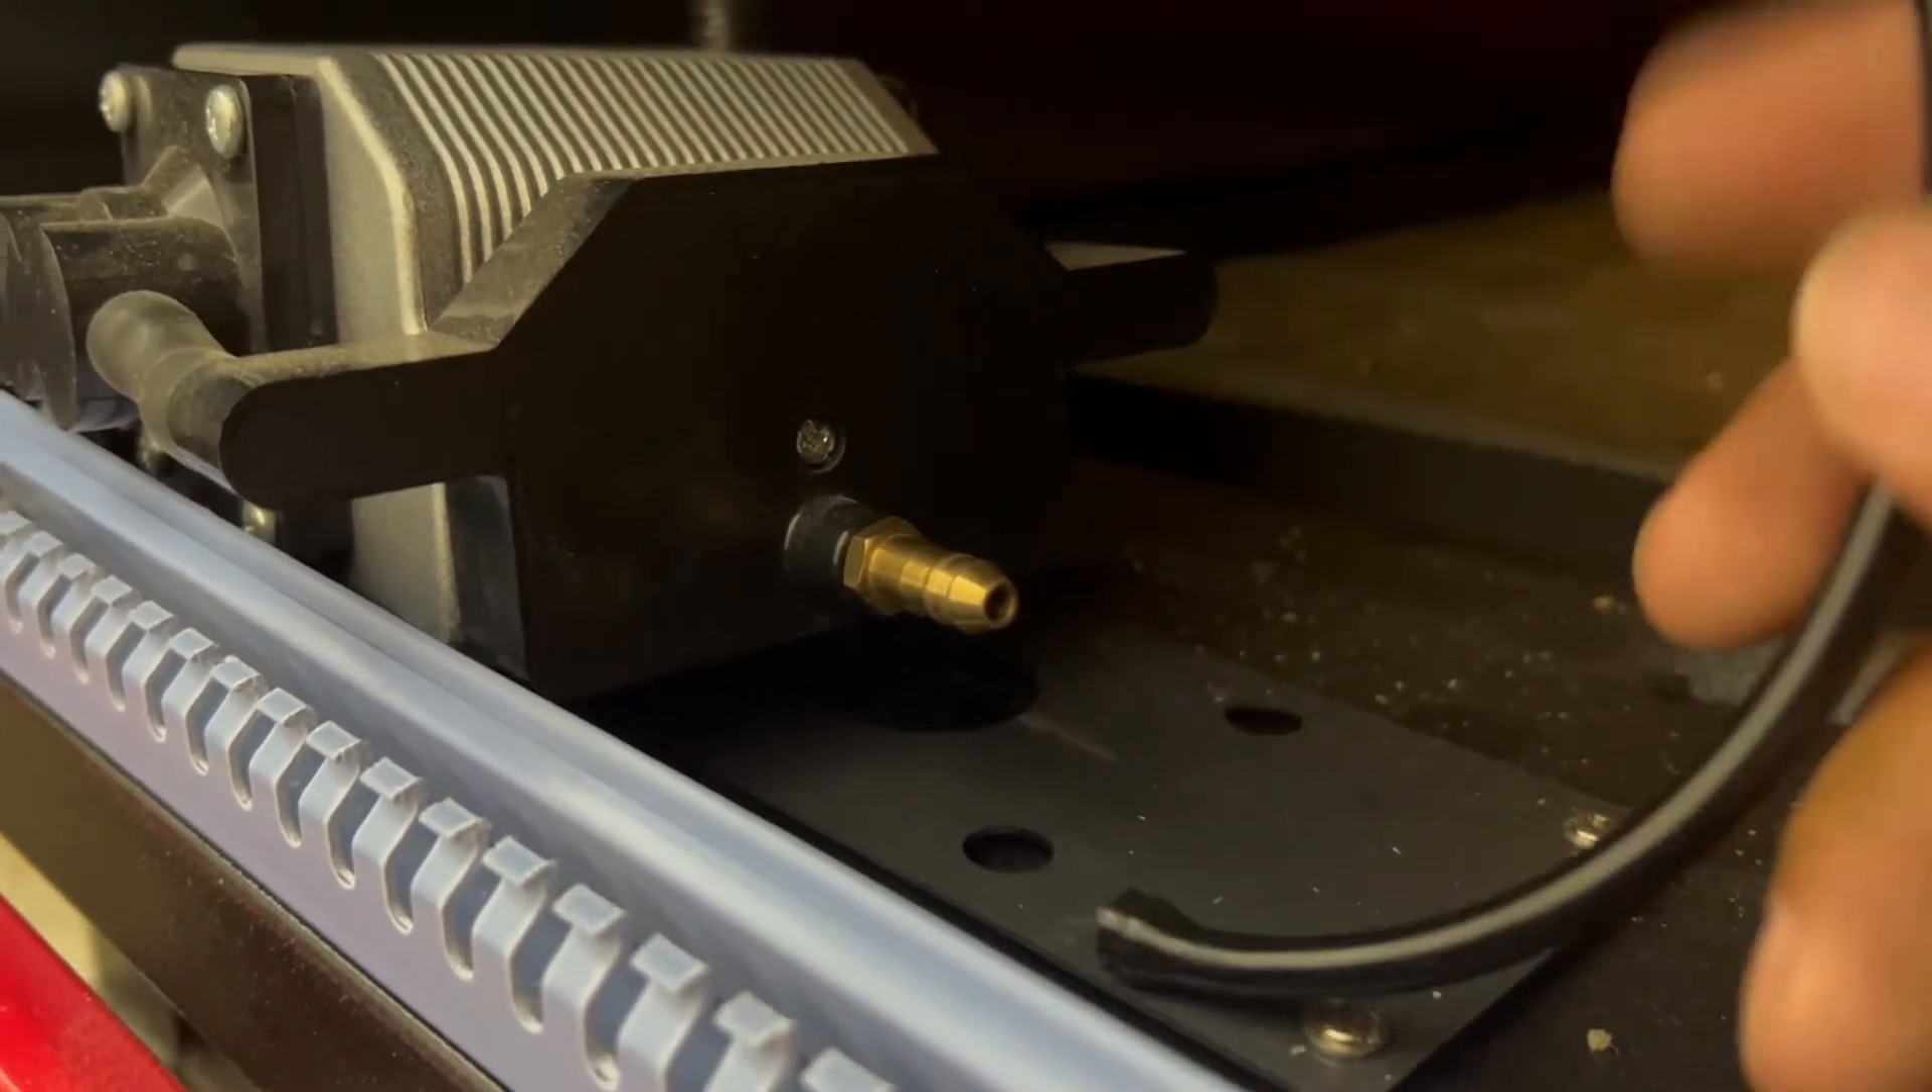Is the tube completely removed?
Yes.